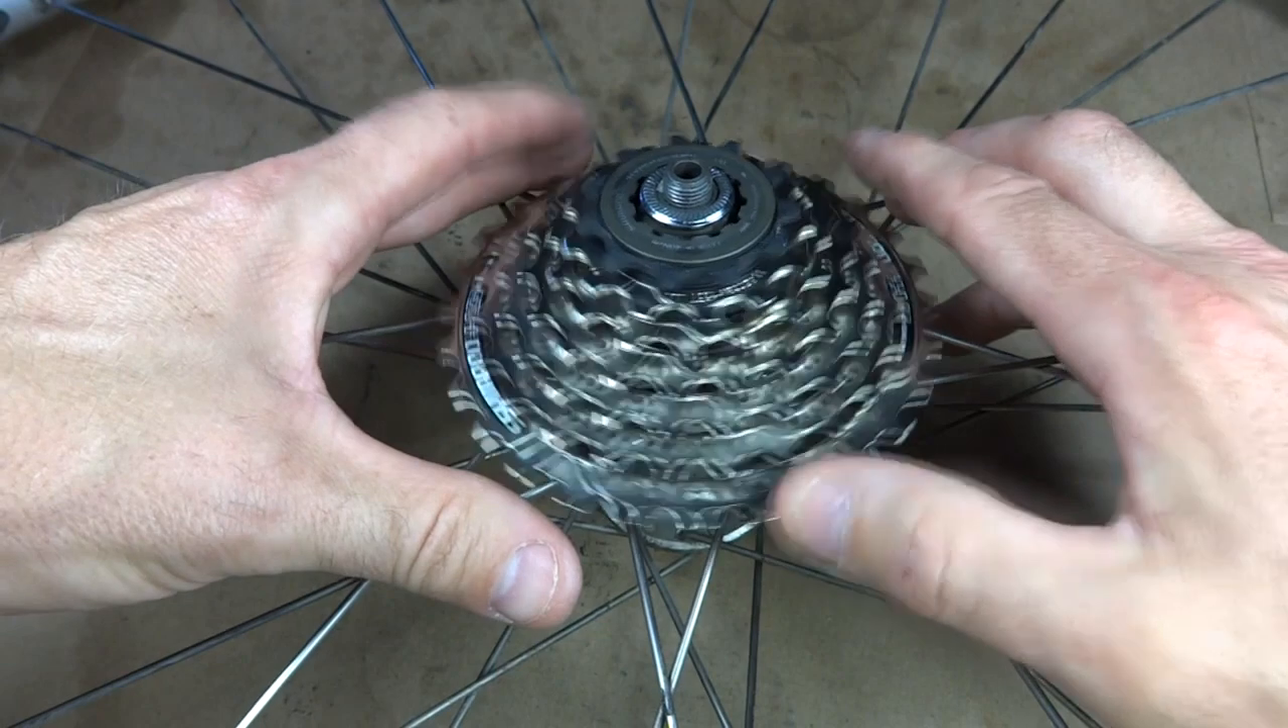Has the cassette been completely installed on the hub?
Yes.